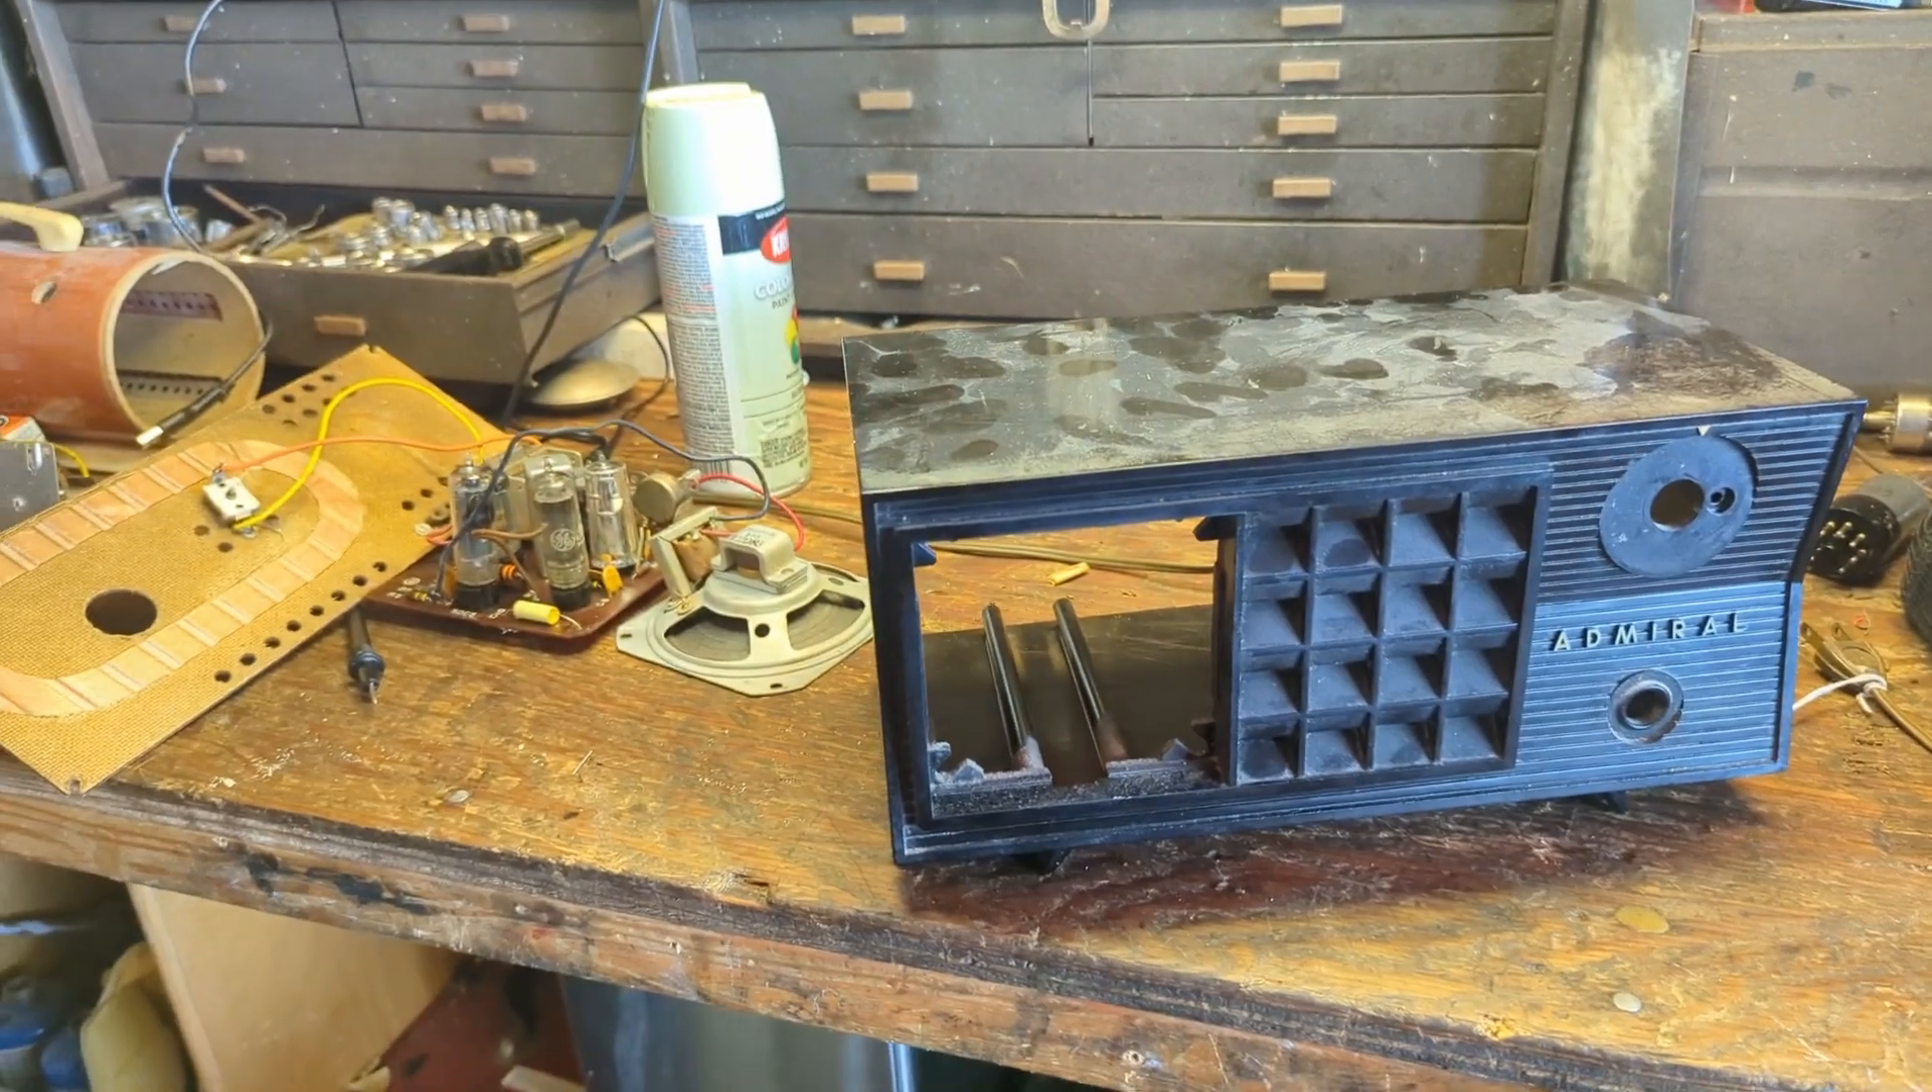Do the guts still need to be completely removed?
No.